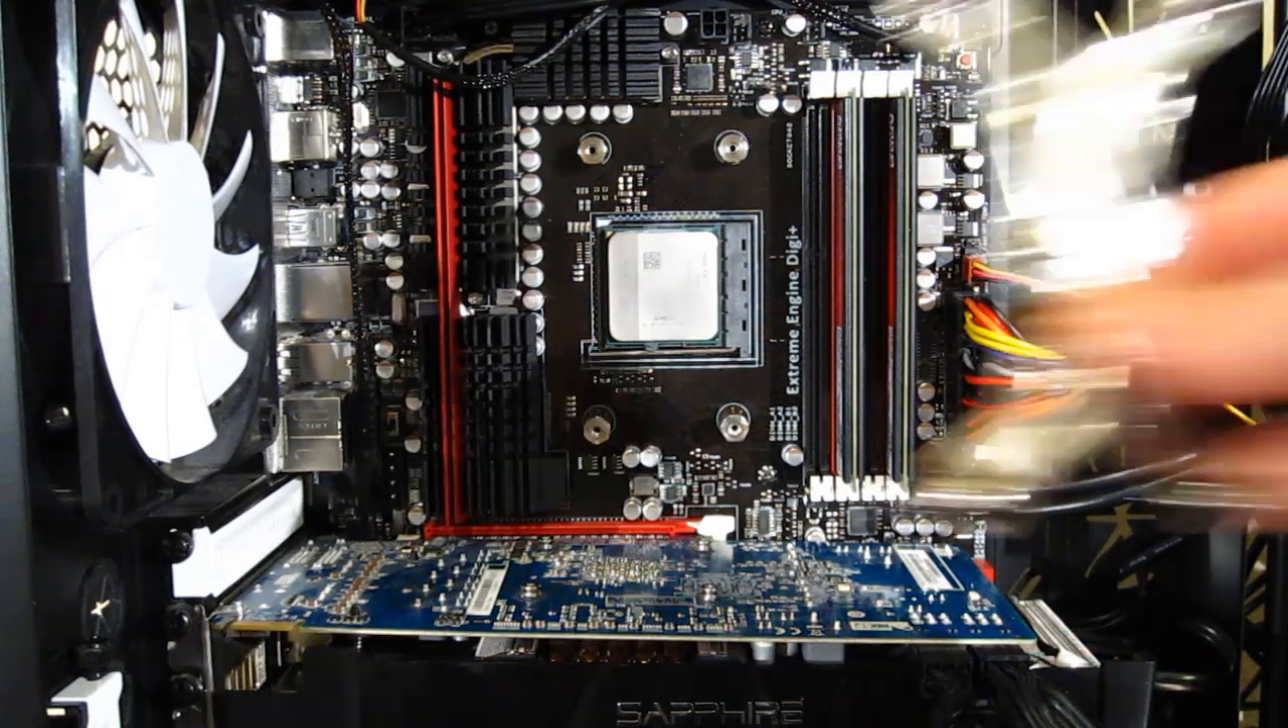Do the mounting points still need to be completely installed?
No.